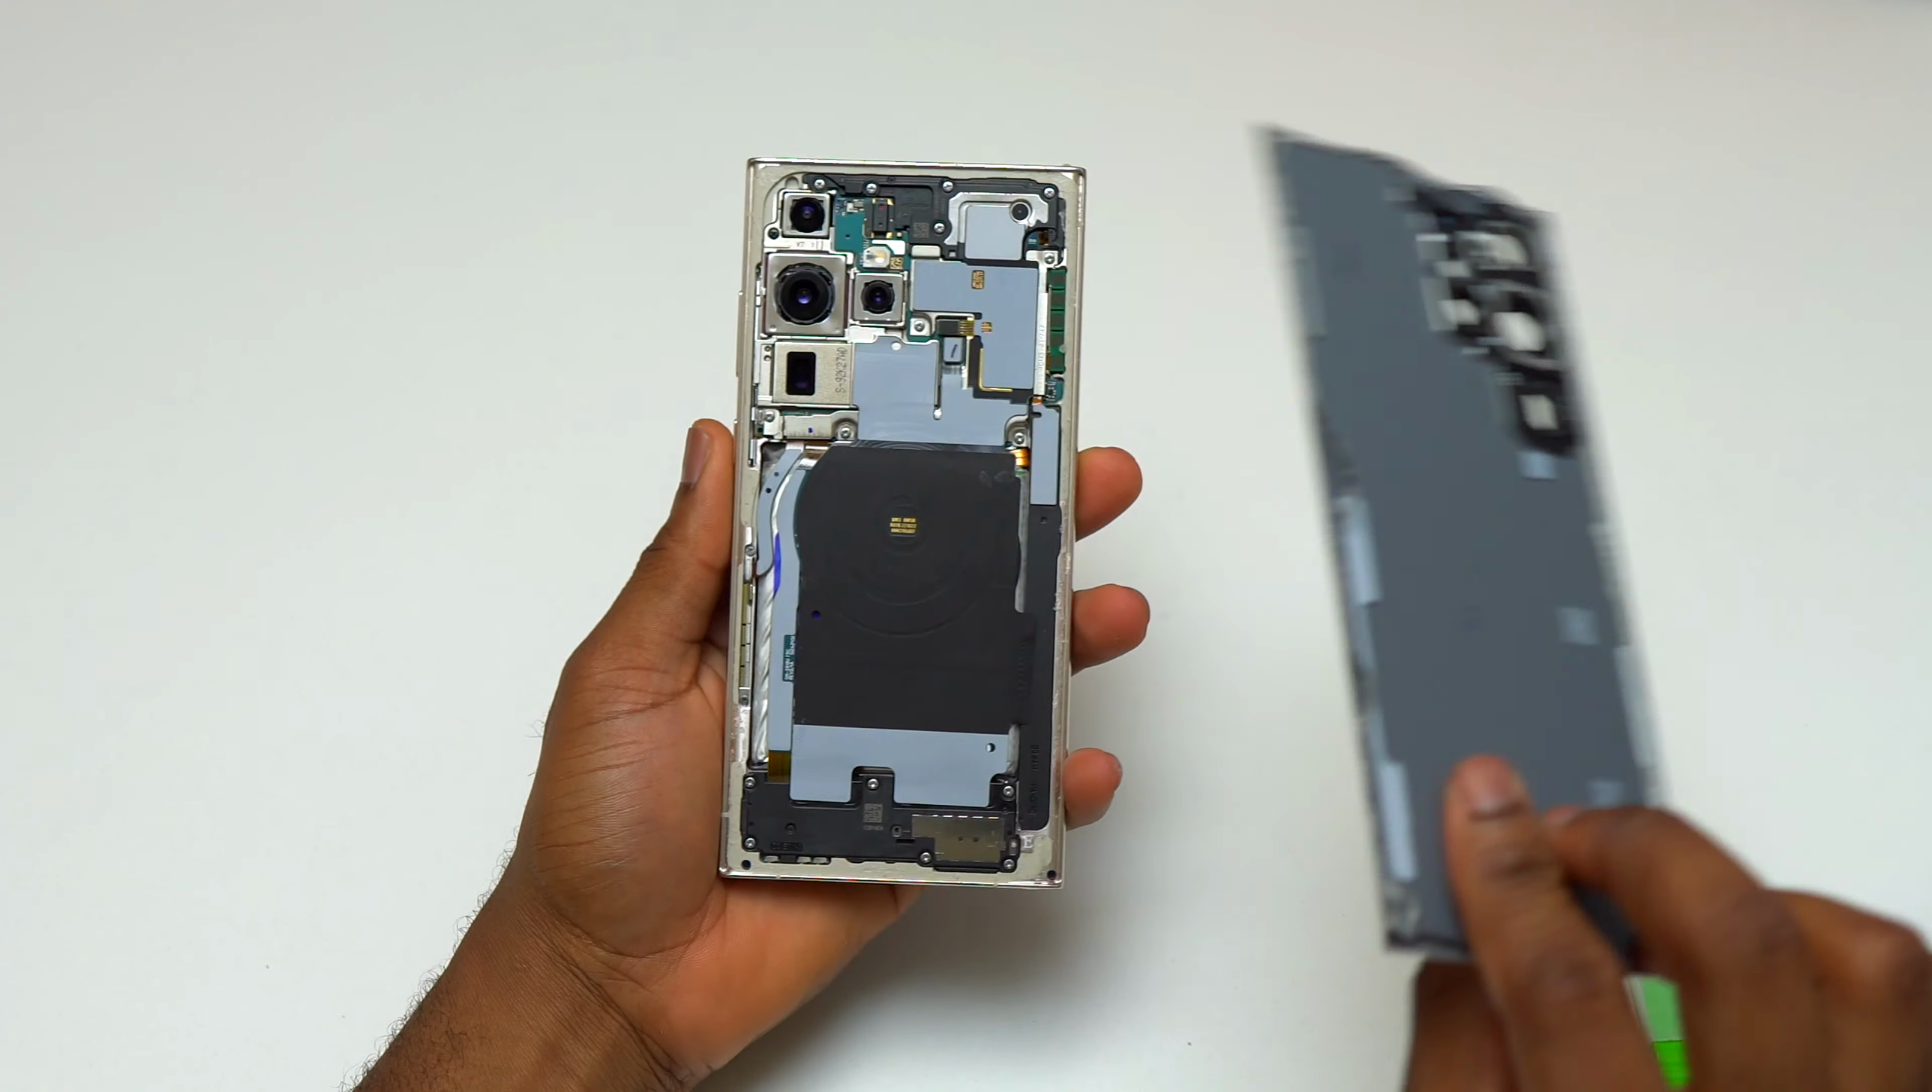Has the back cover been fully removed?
Yes.